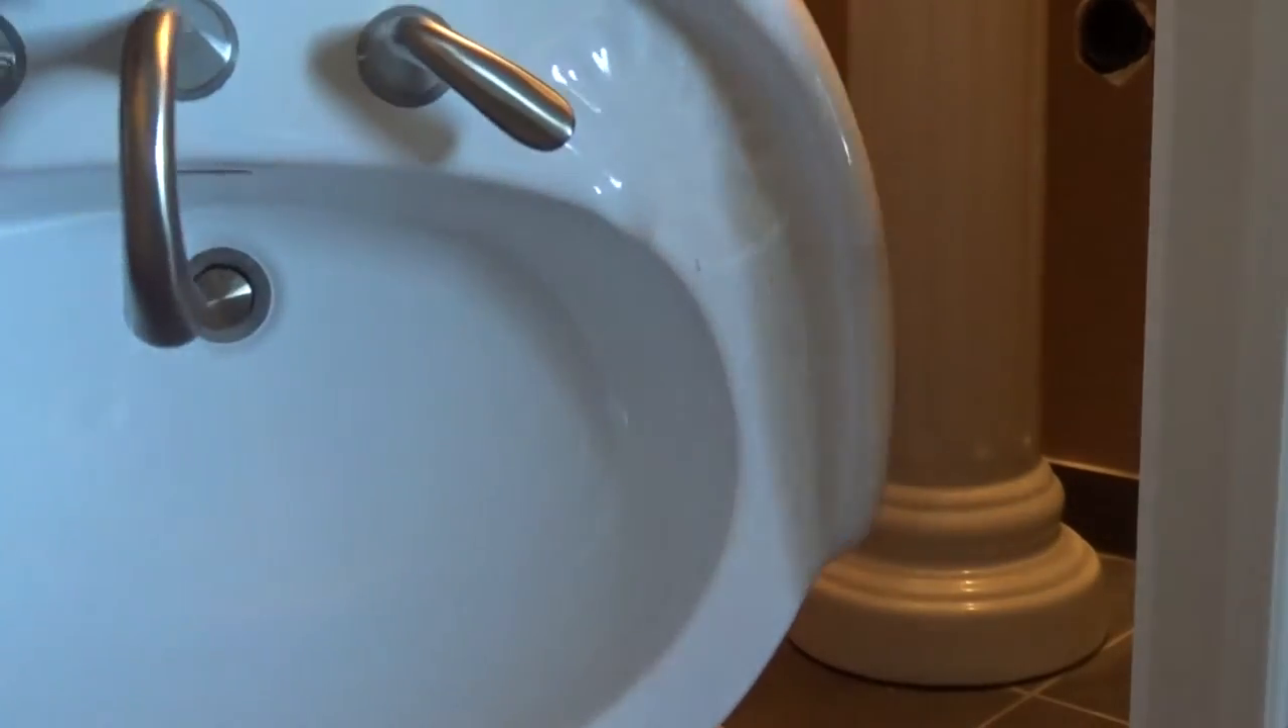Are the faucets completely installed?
Yes.